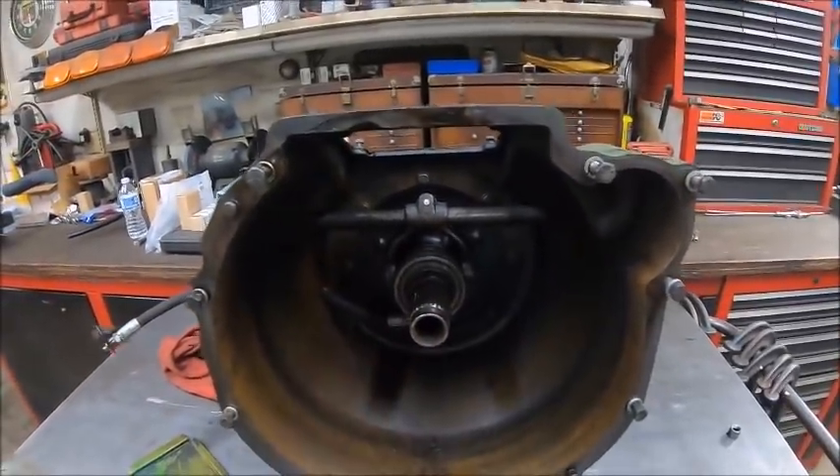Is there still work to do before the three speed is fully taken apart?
Yes.